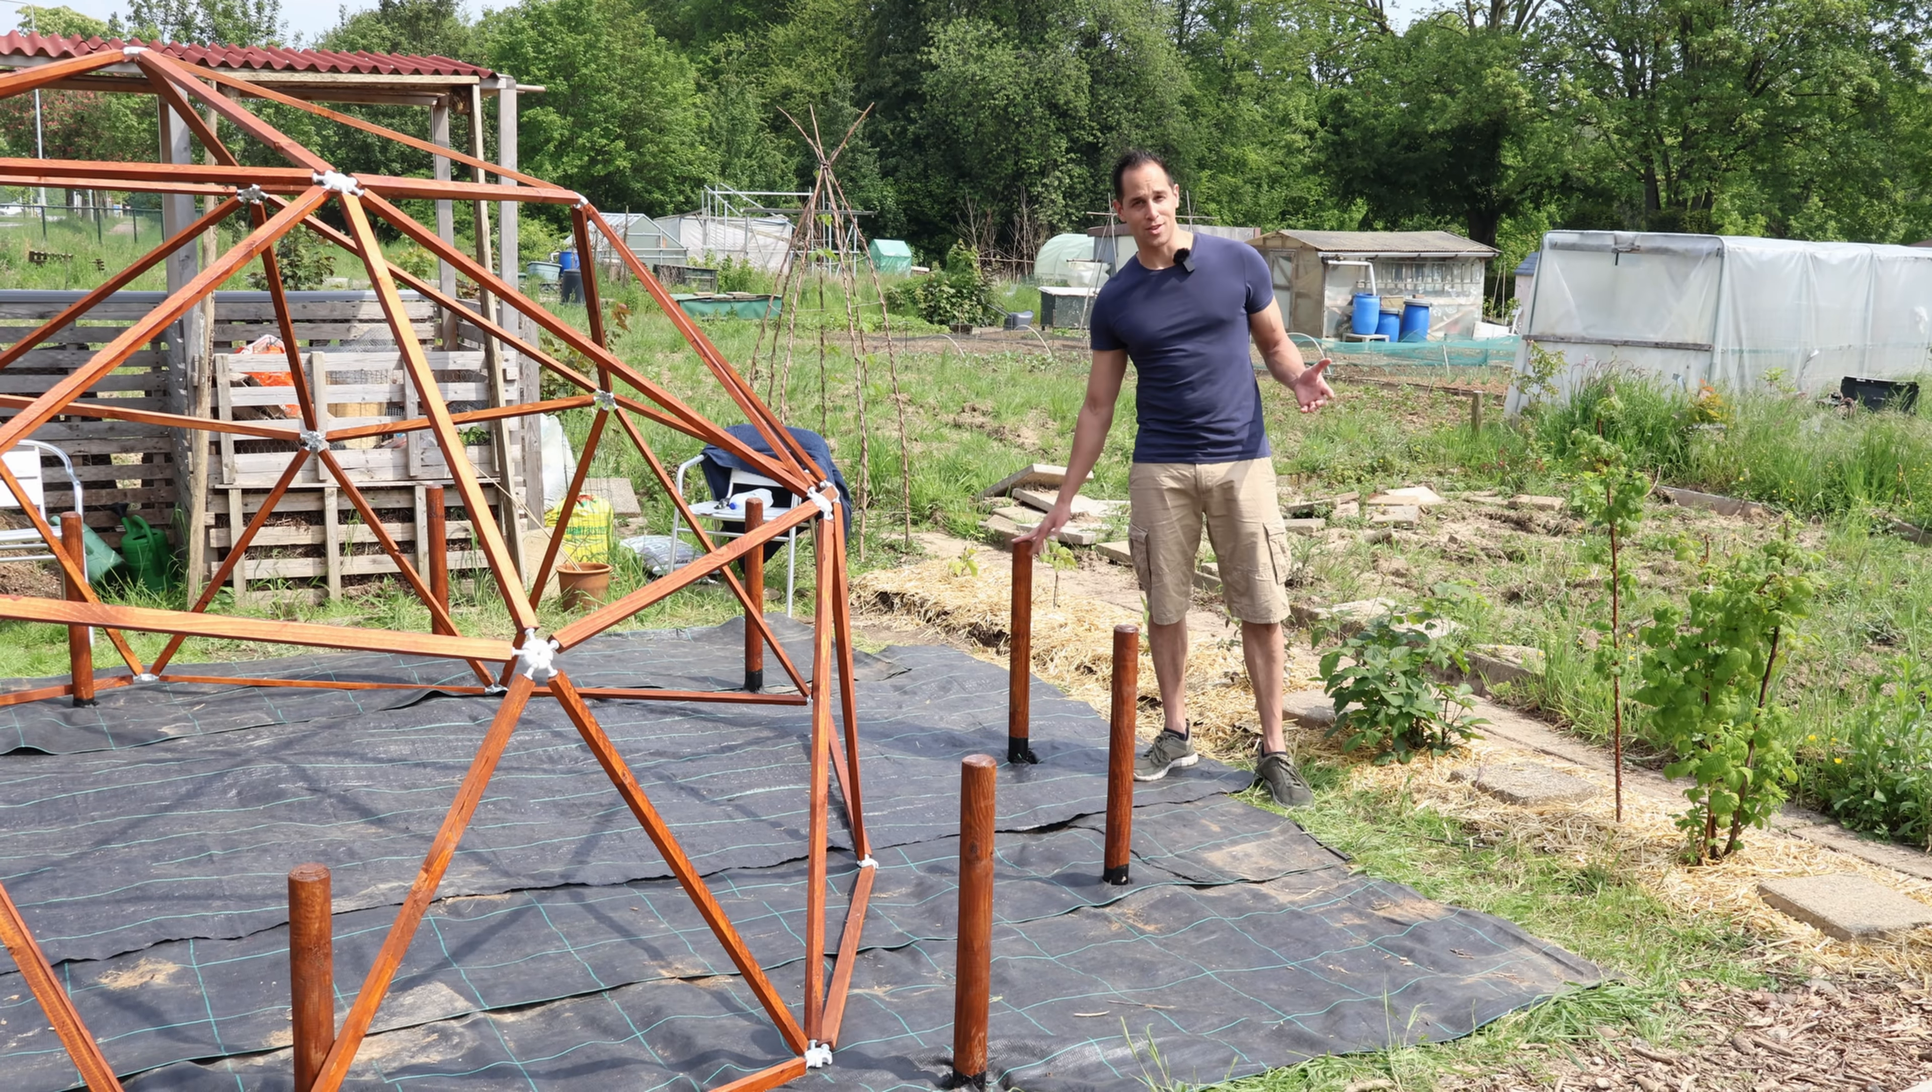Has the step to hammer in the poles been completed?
Yes.